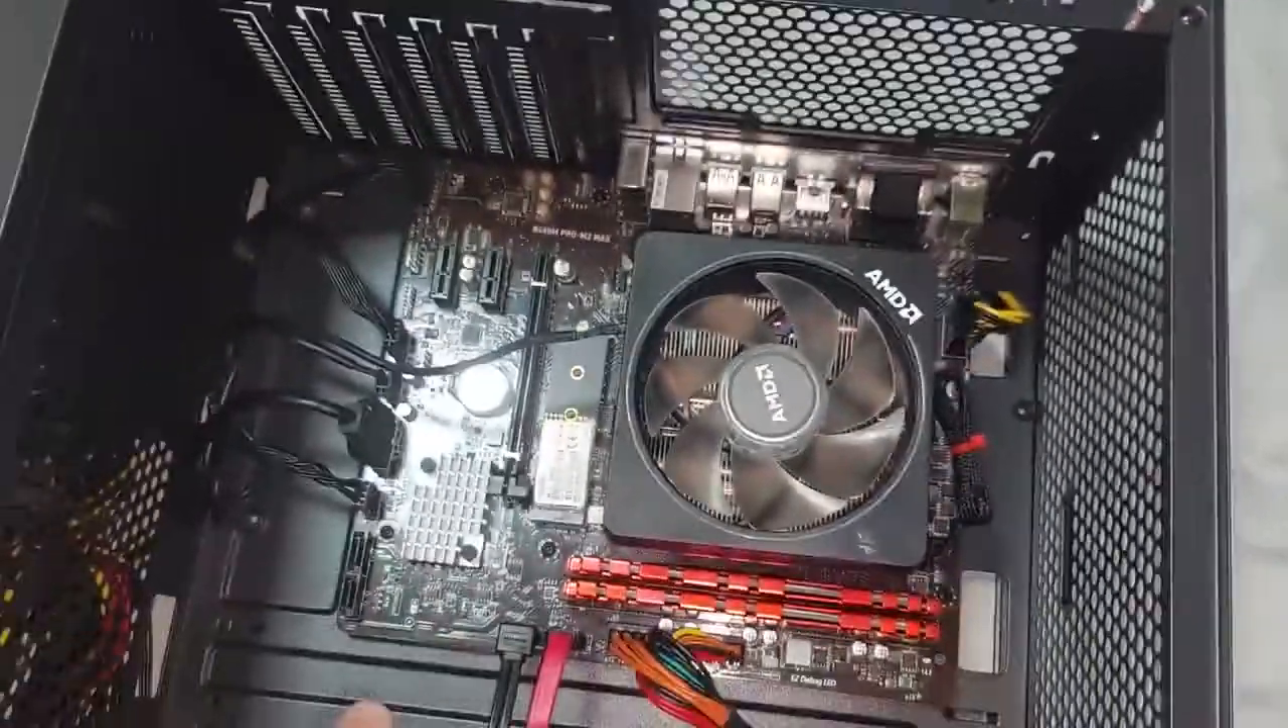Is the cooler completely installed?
Yes.